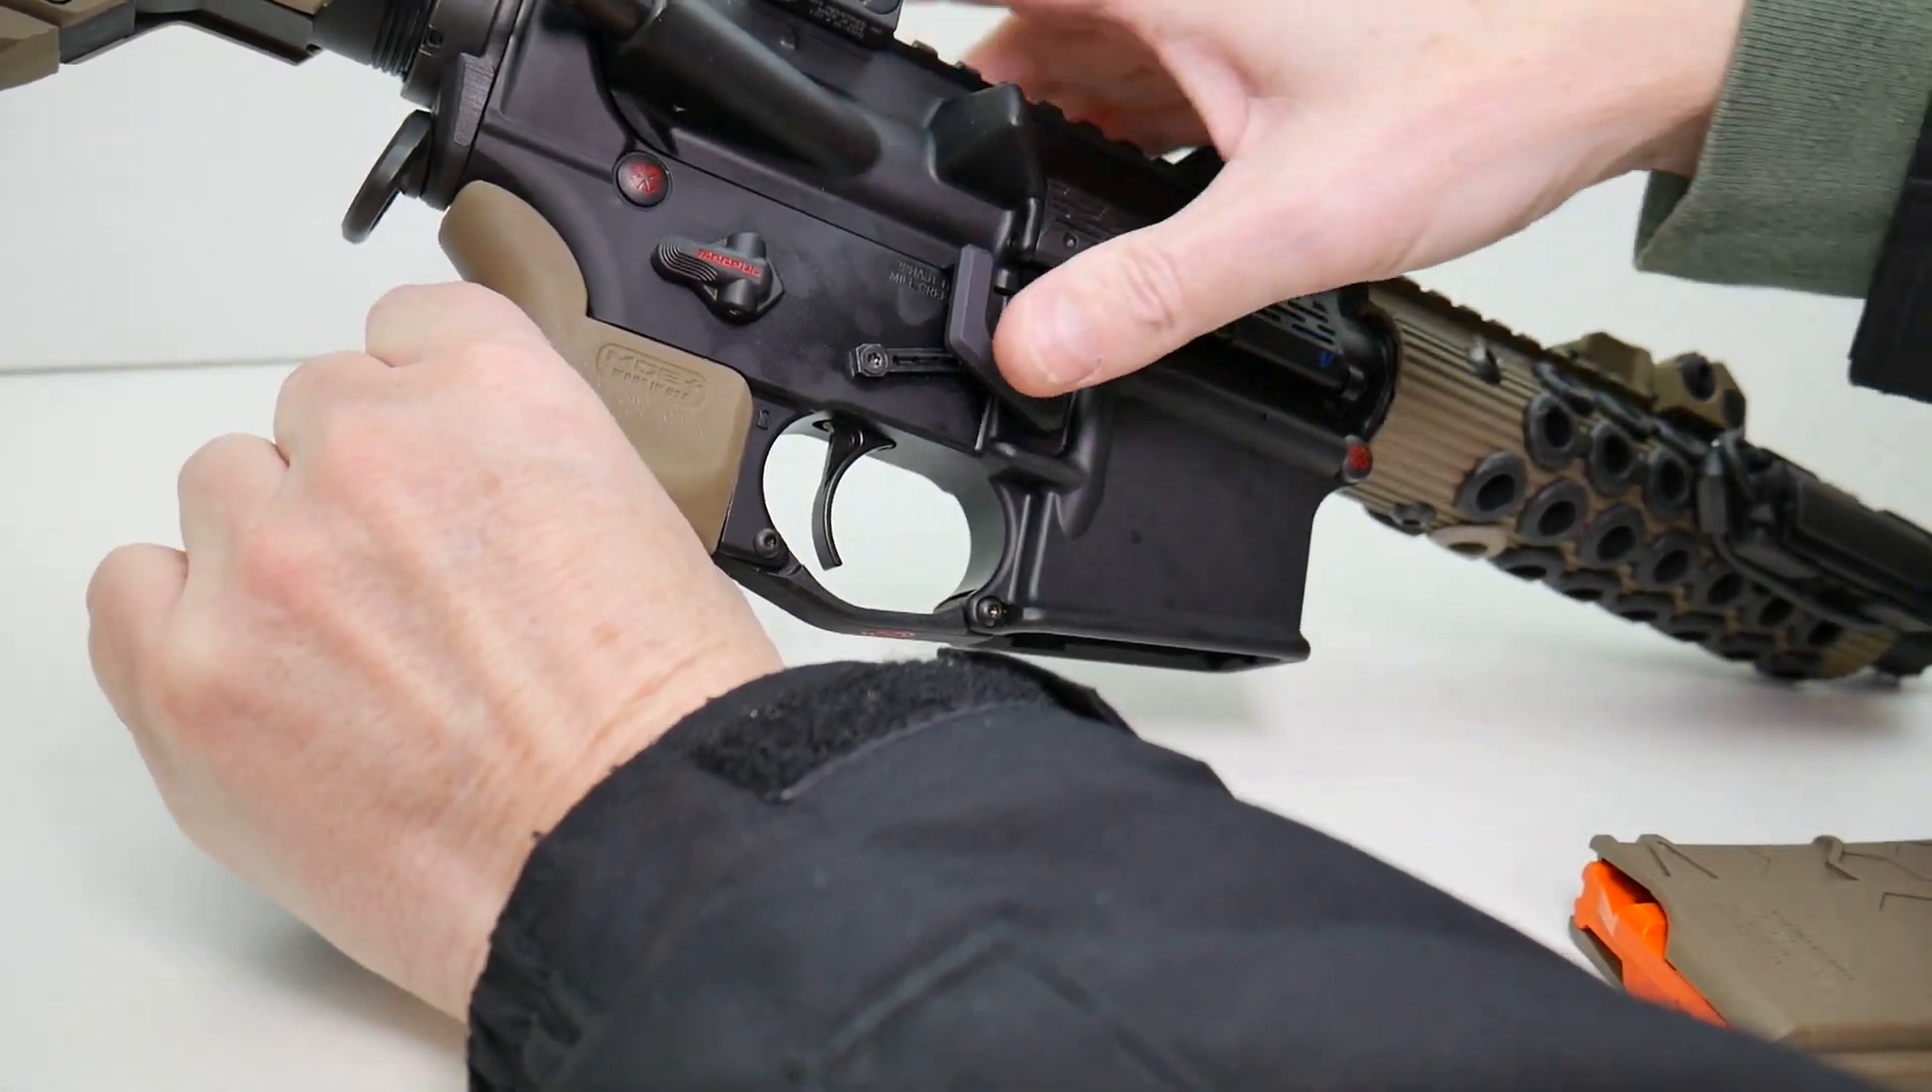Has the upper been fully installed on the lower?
Yes.